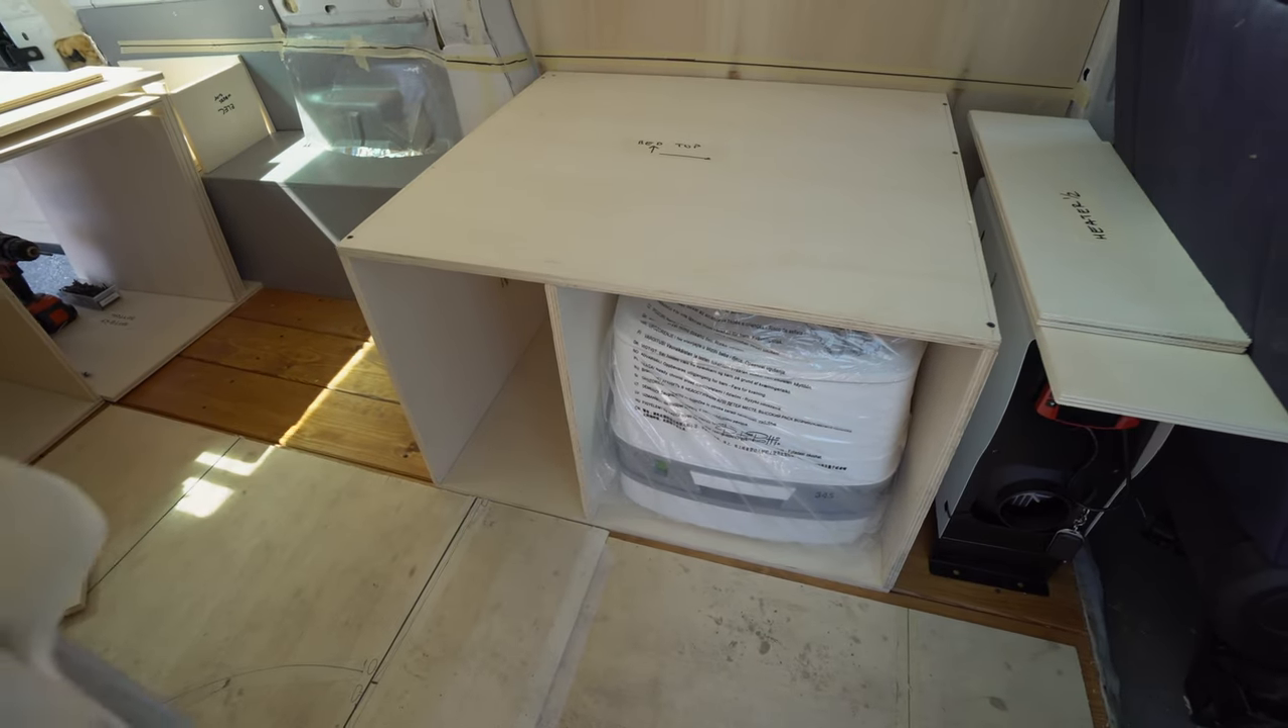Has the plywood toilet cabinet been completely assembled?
Yes.